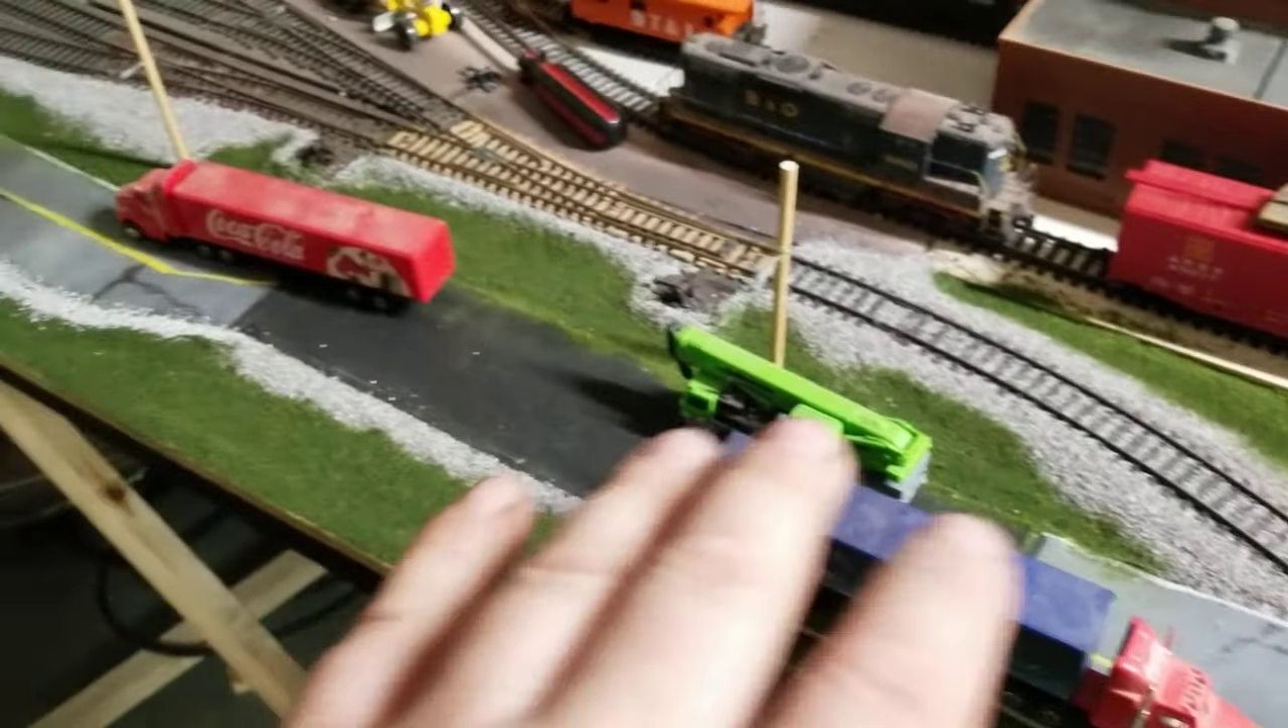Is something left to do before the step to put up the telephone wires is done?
Yes.